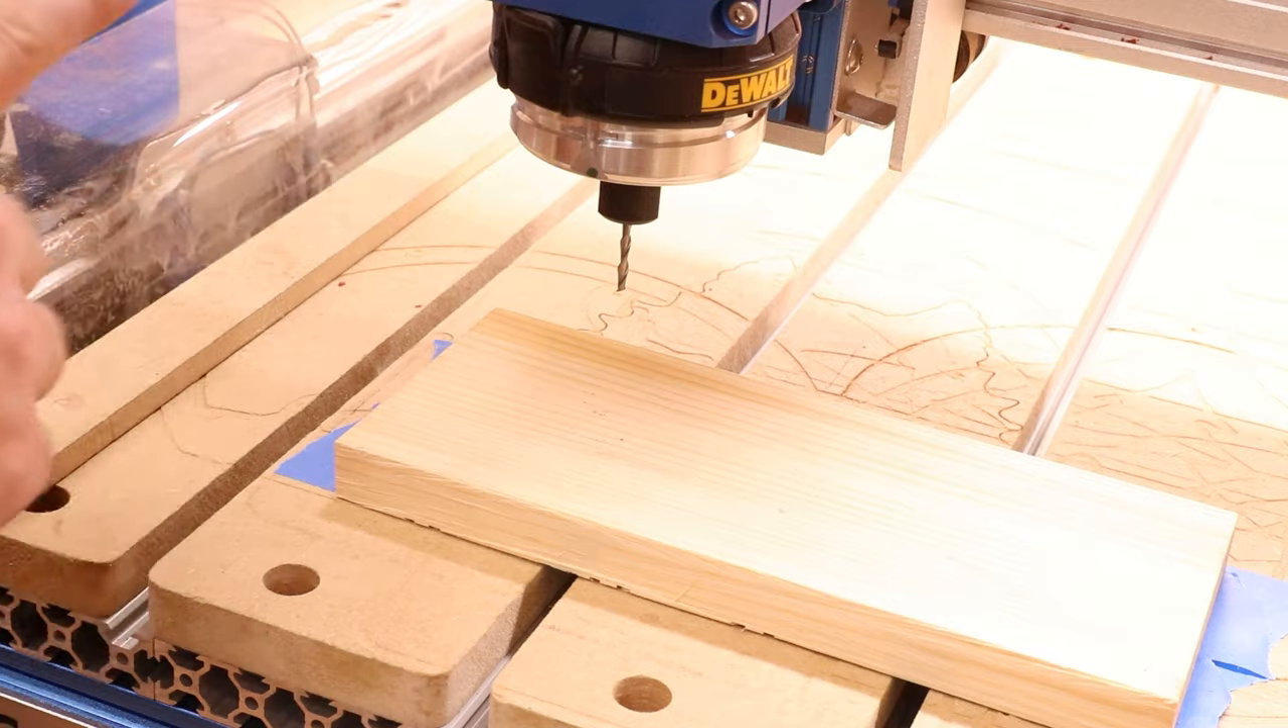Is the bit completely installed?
Yes.